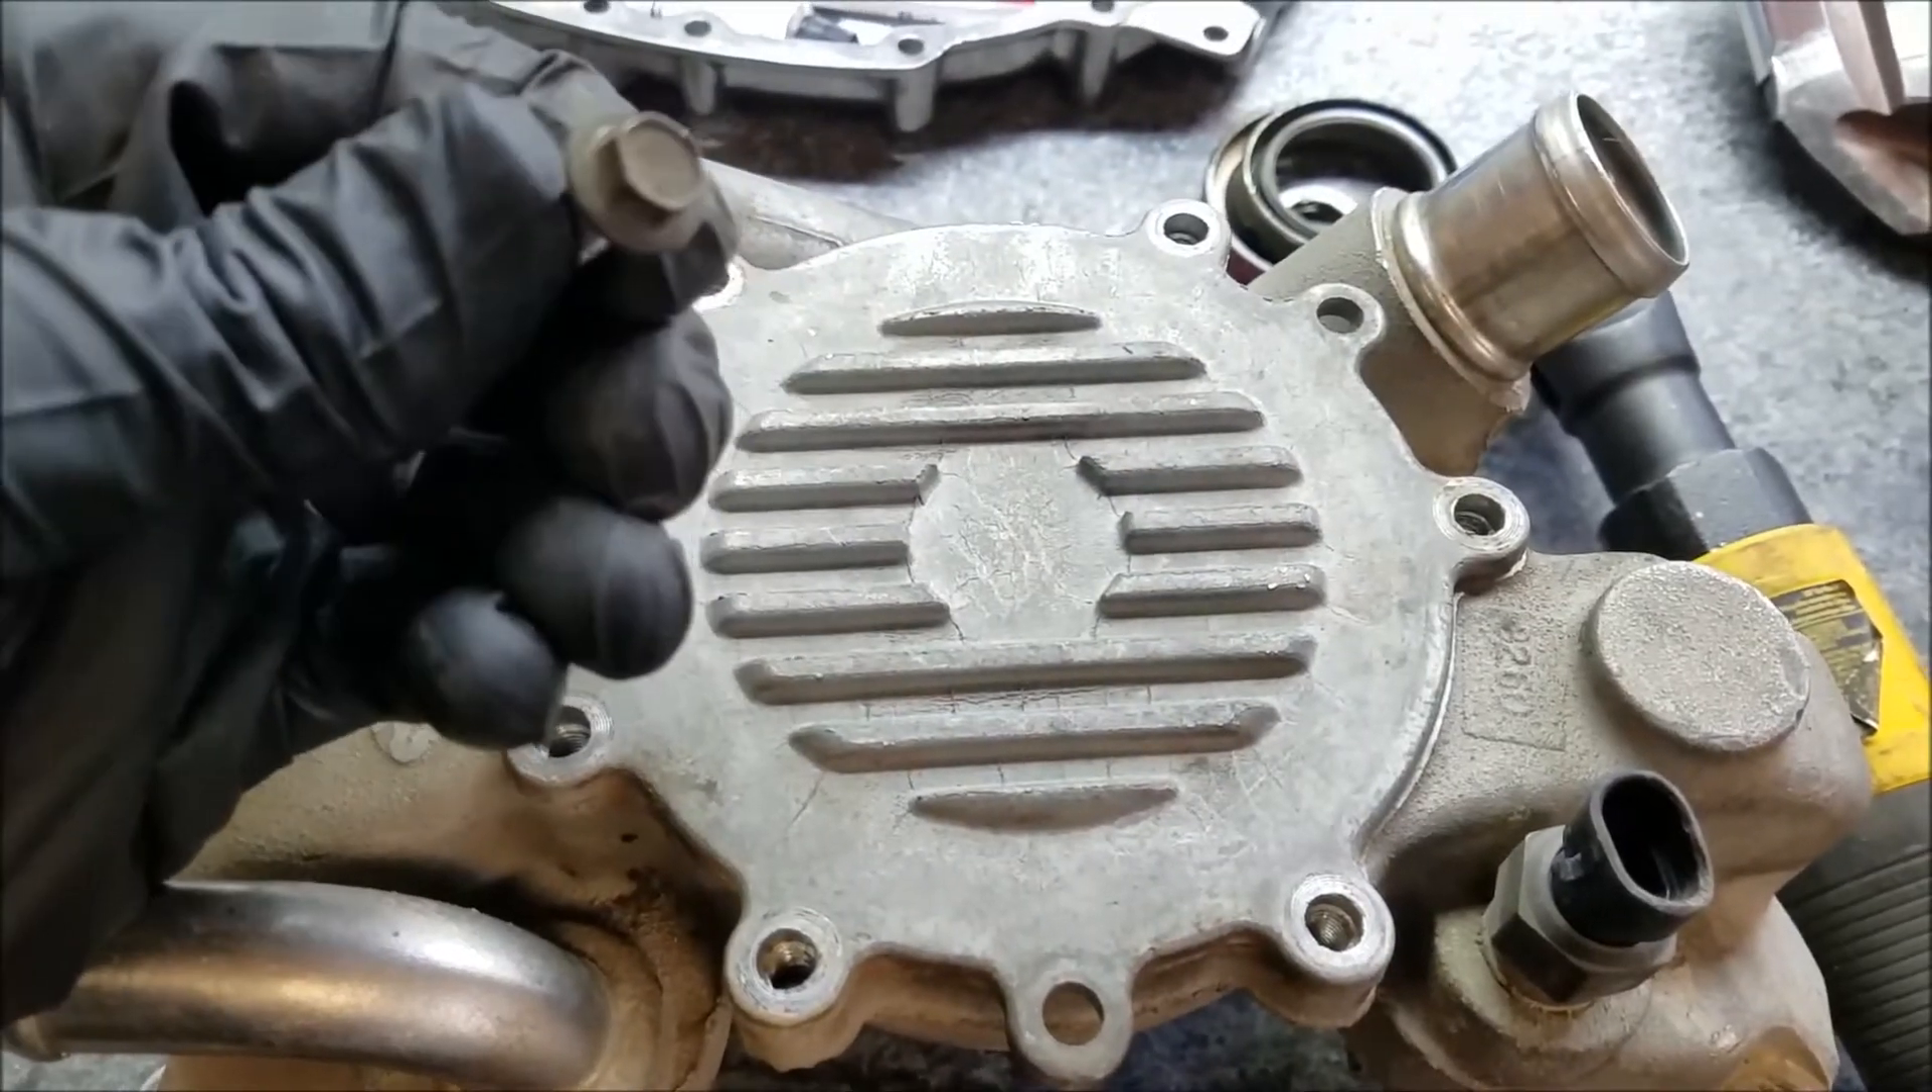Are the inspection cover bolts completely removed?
Yes.